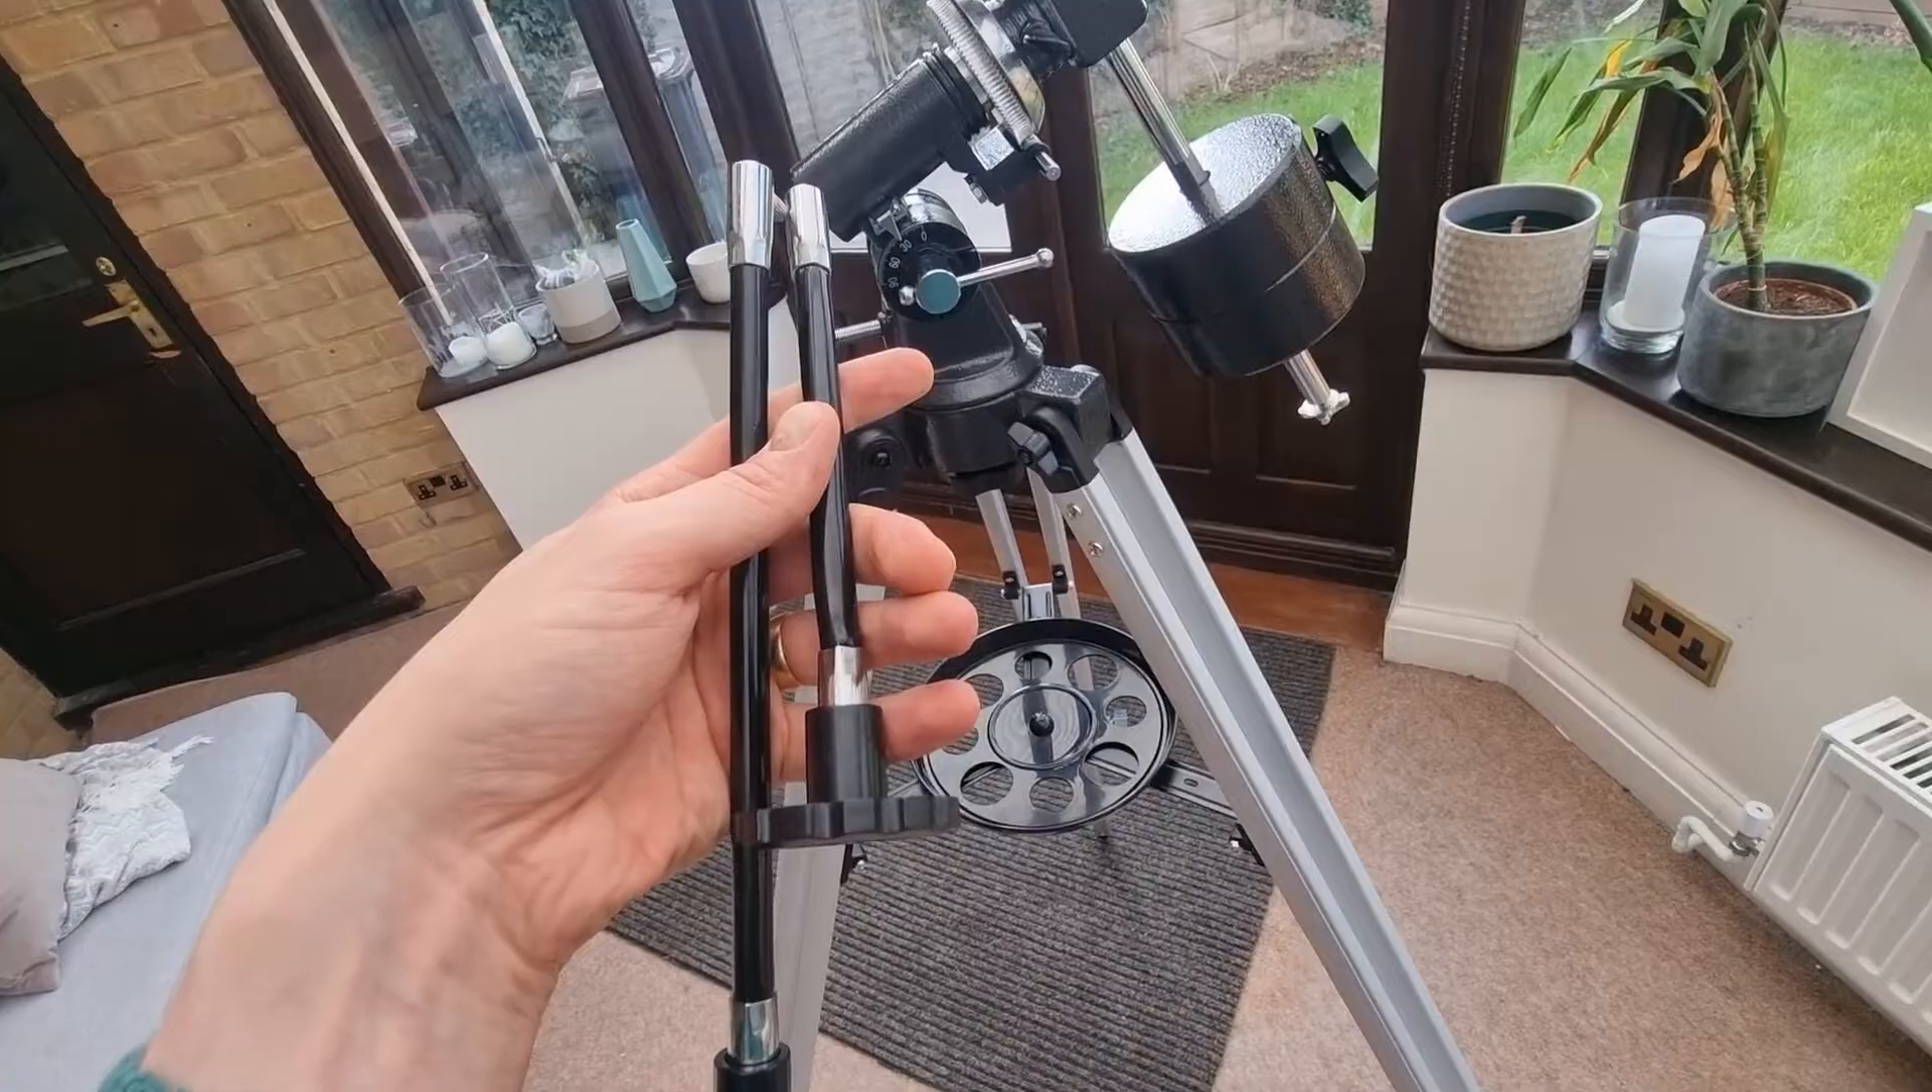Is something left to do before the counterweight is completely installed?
No.